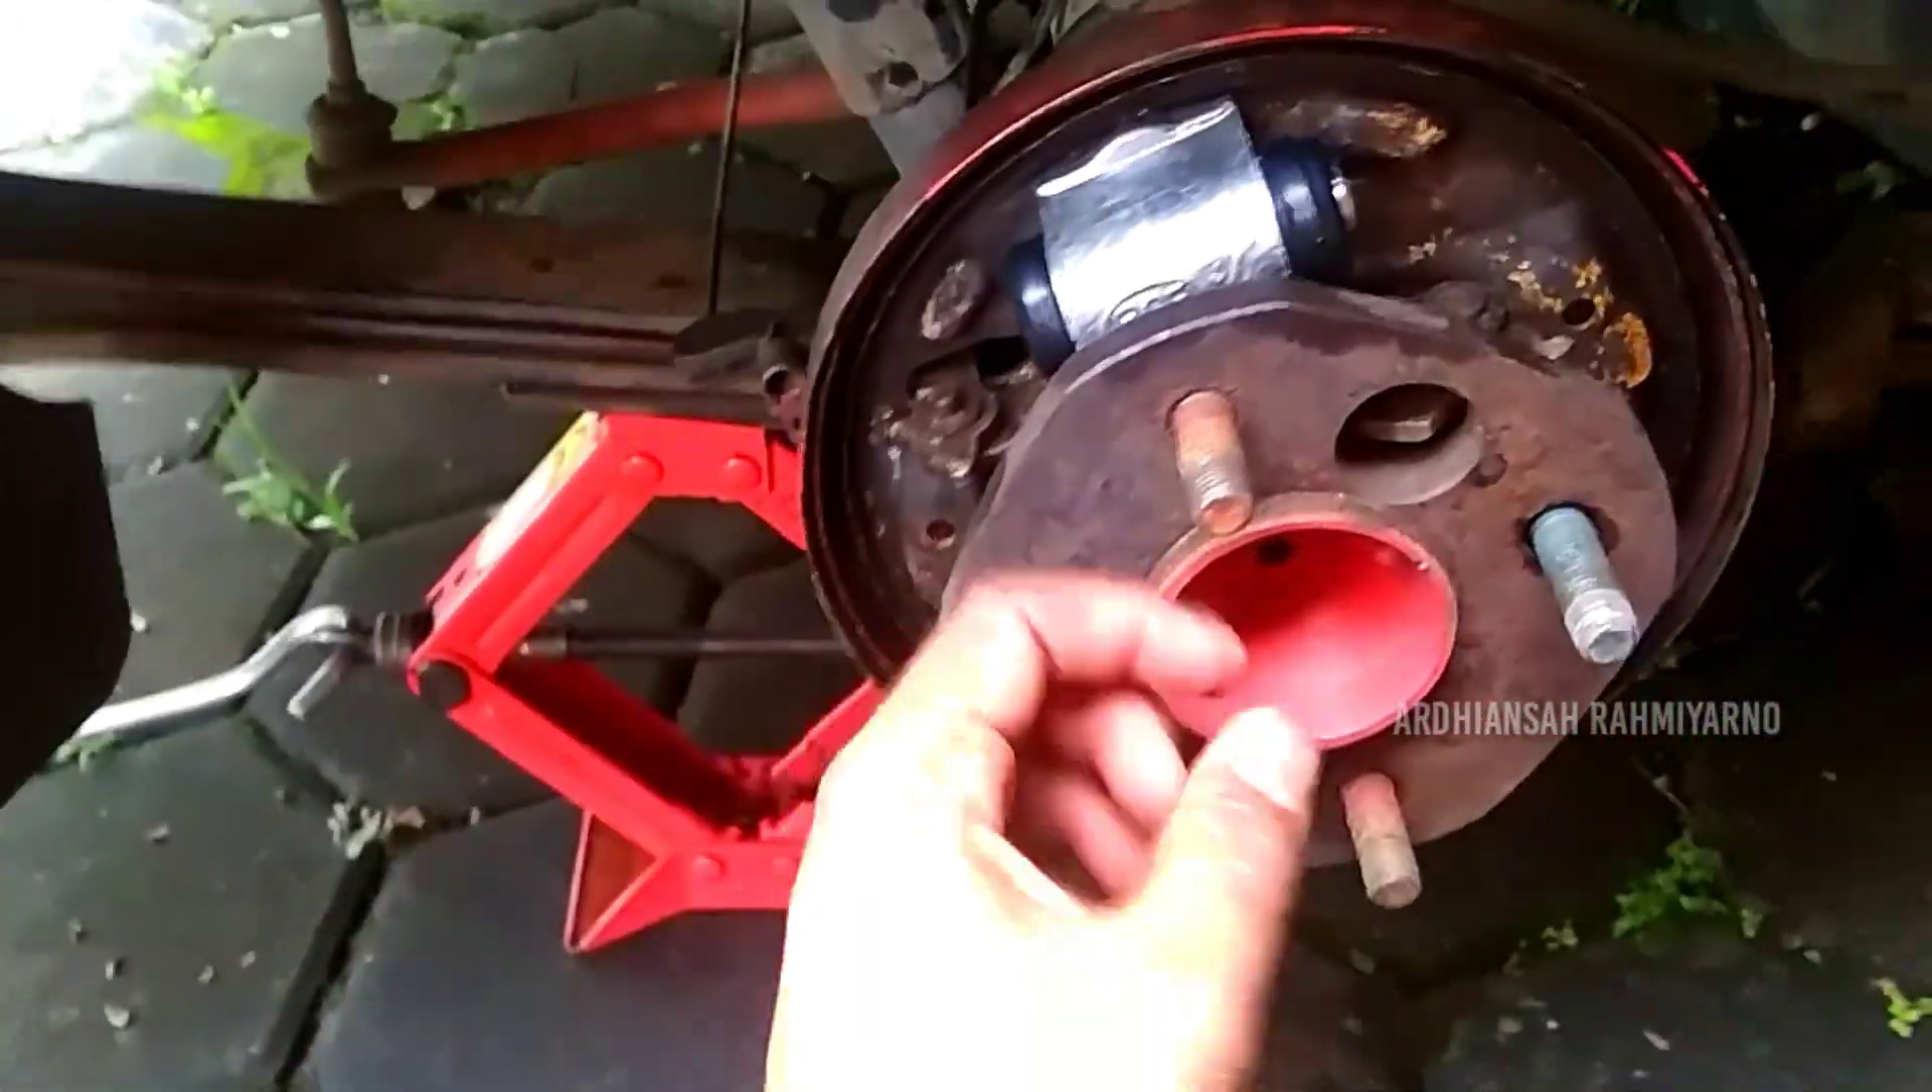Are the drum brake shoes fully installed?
No.